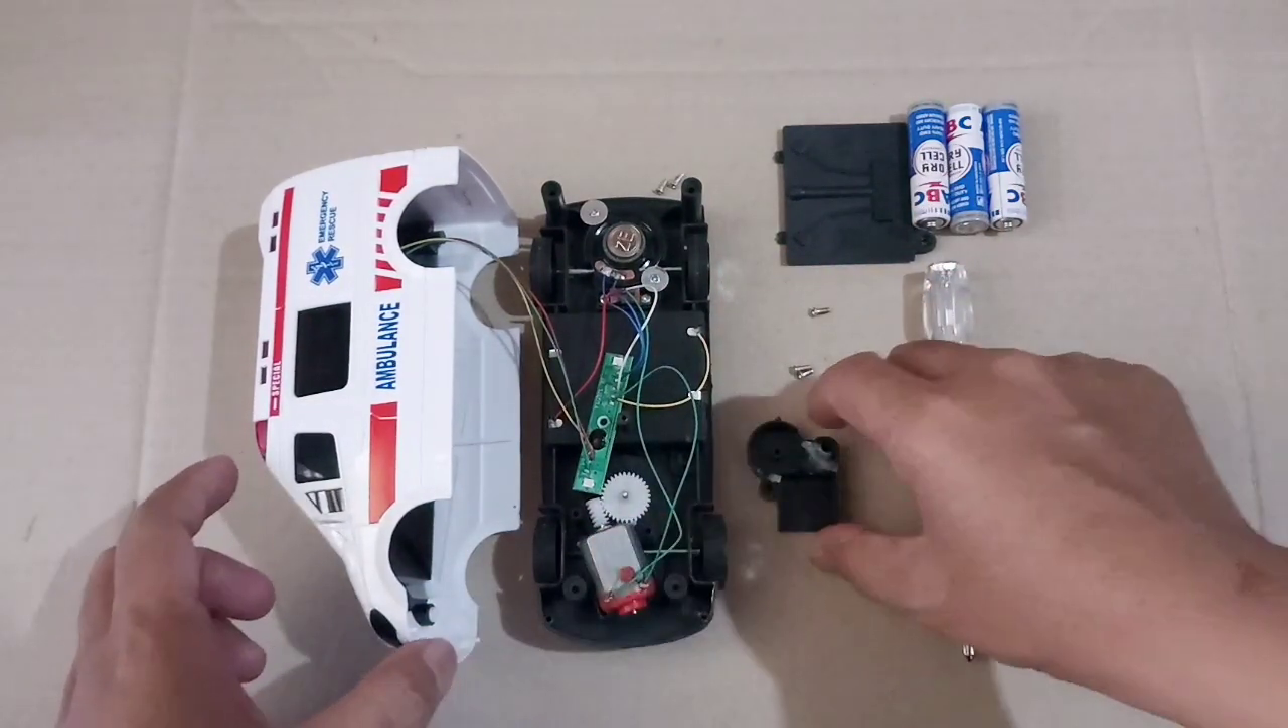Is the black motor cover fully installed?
No.